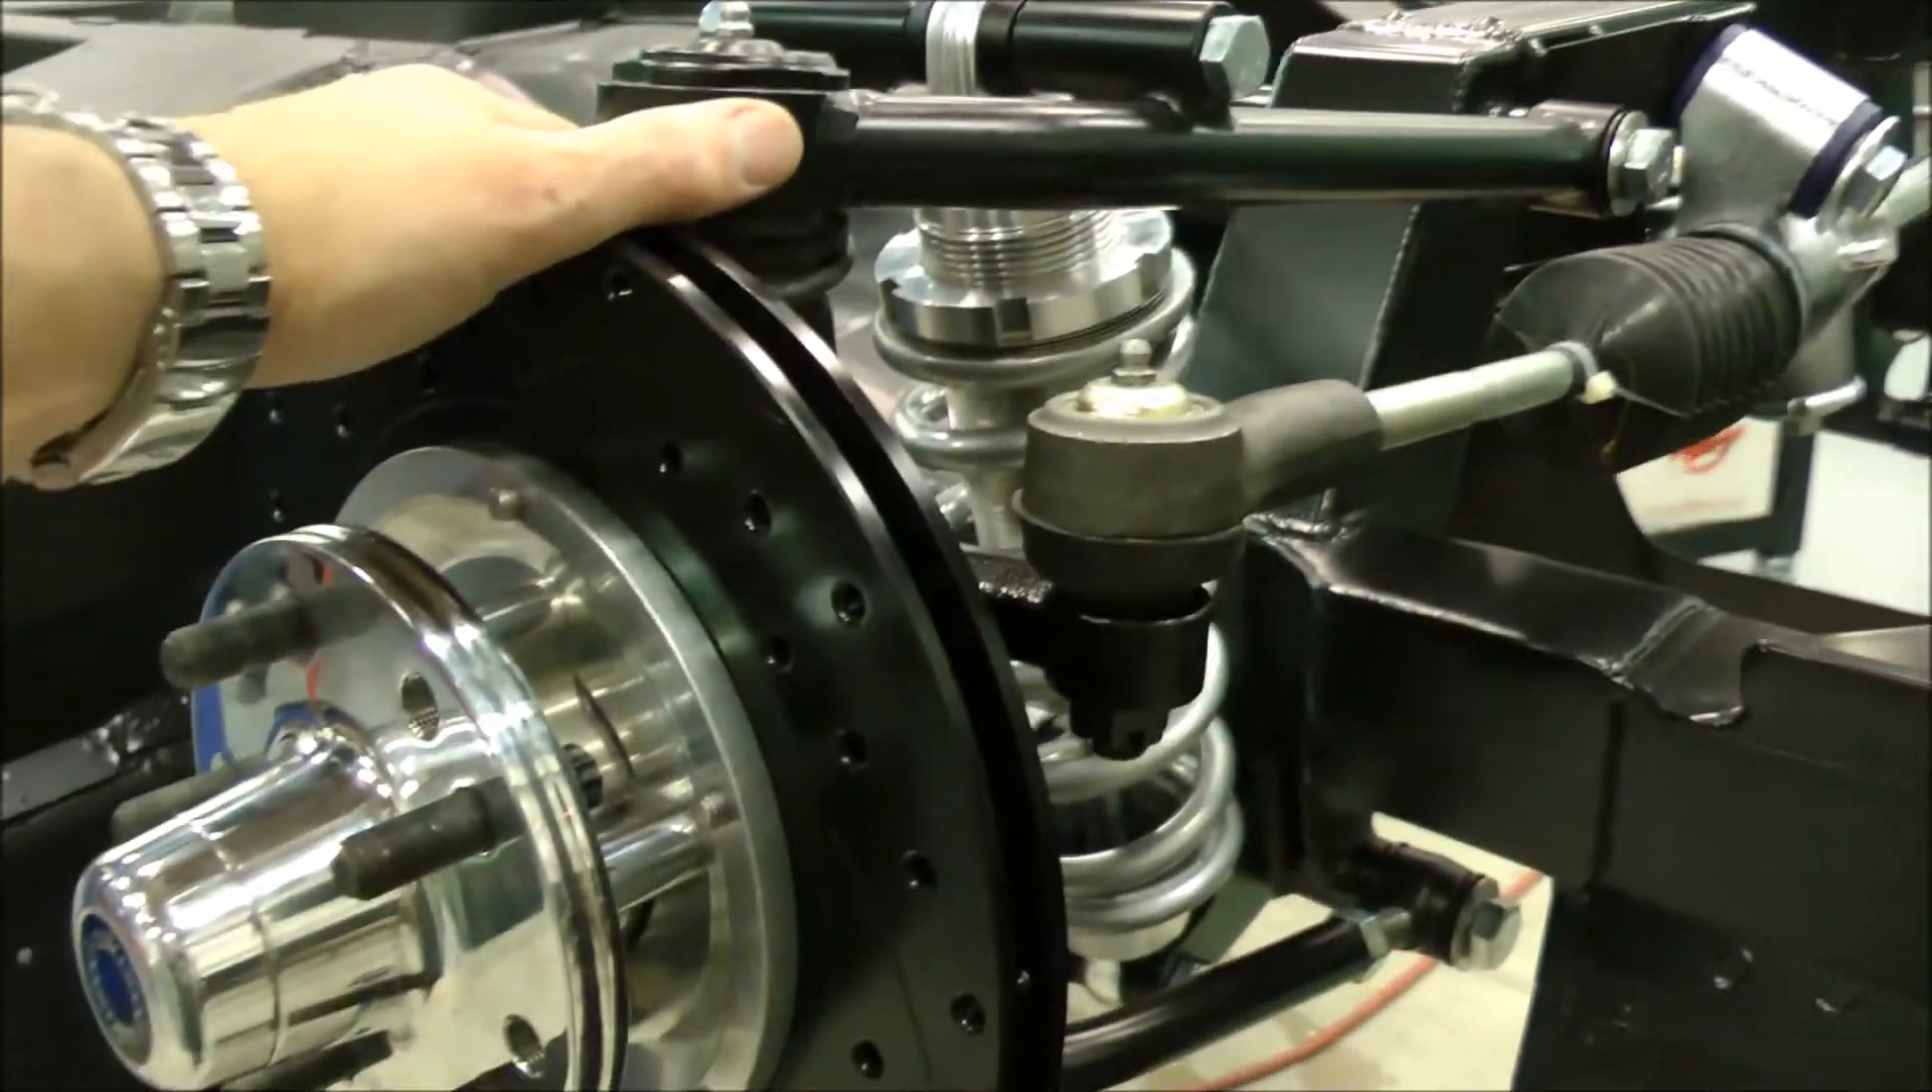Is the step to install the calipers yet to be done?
Yes.